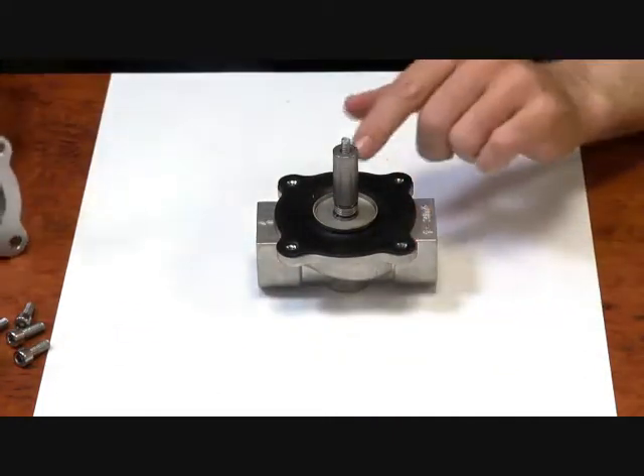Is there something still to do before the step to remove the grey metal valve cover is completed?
No.